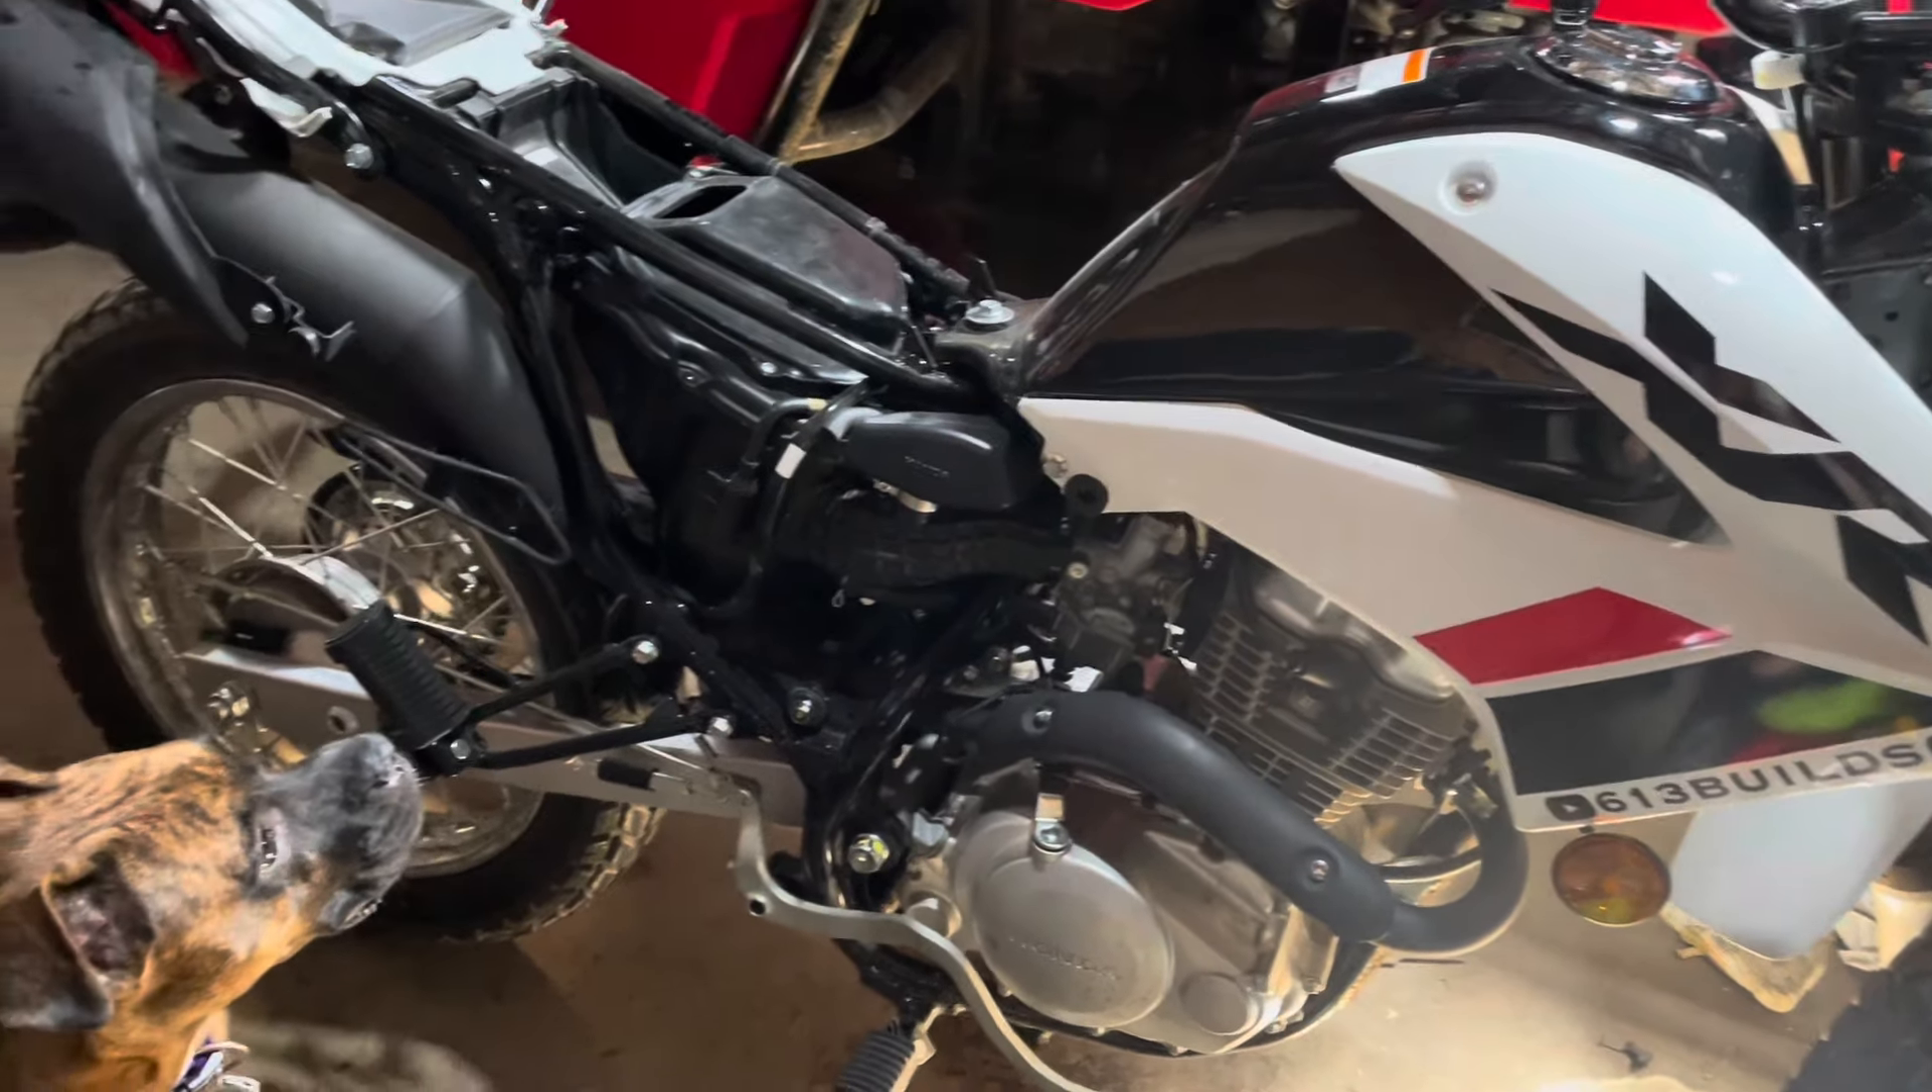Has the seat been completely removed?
Yes.